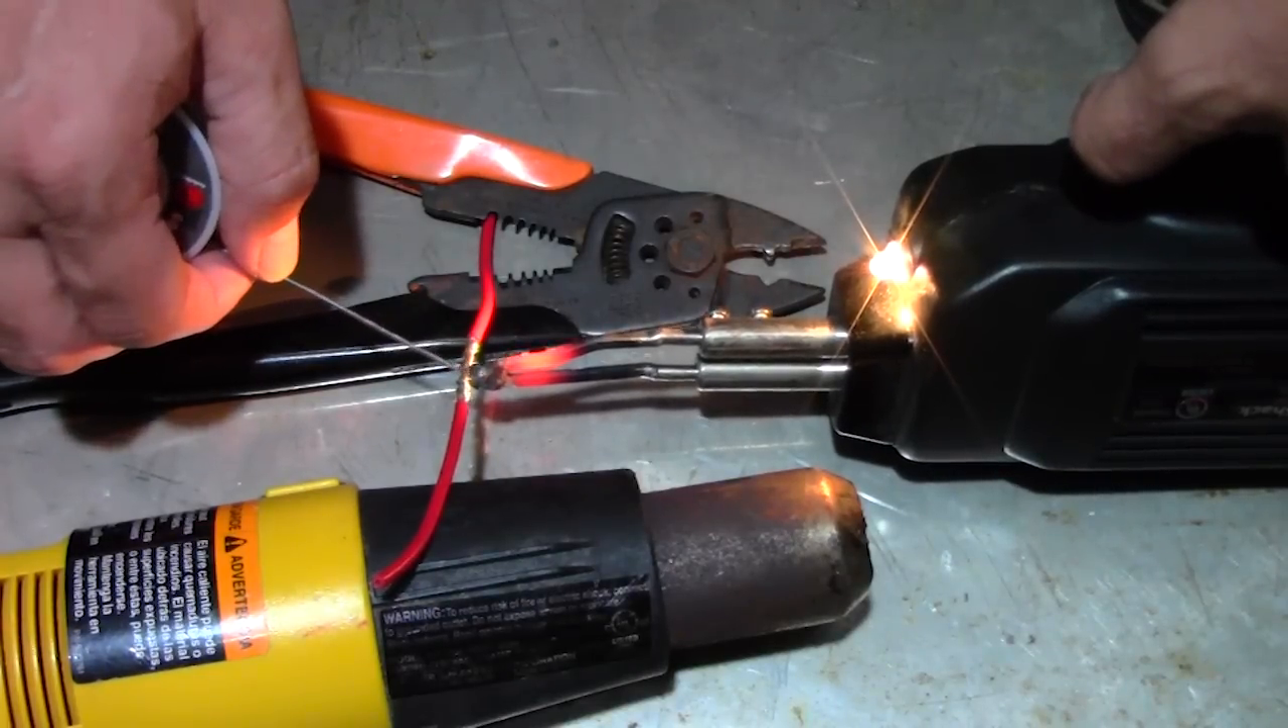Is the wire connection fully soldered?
No.